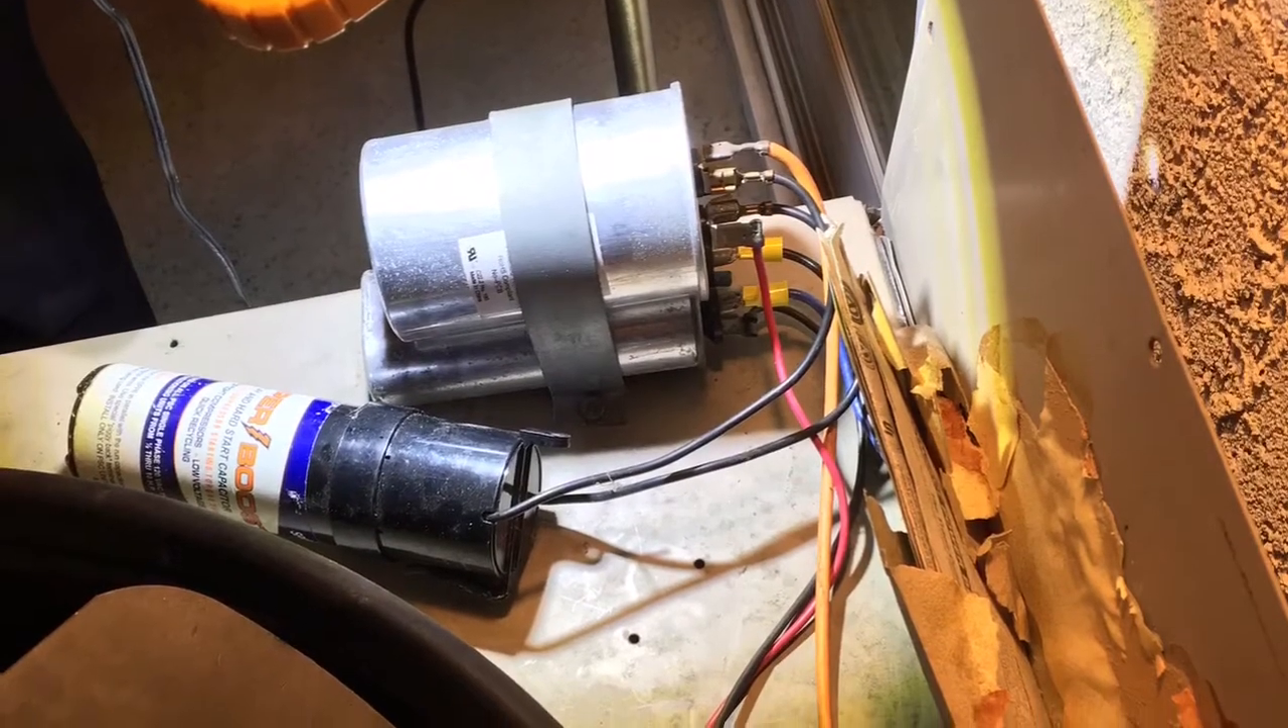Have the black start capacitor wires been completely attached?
Yes.